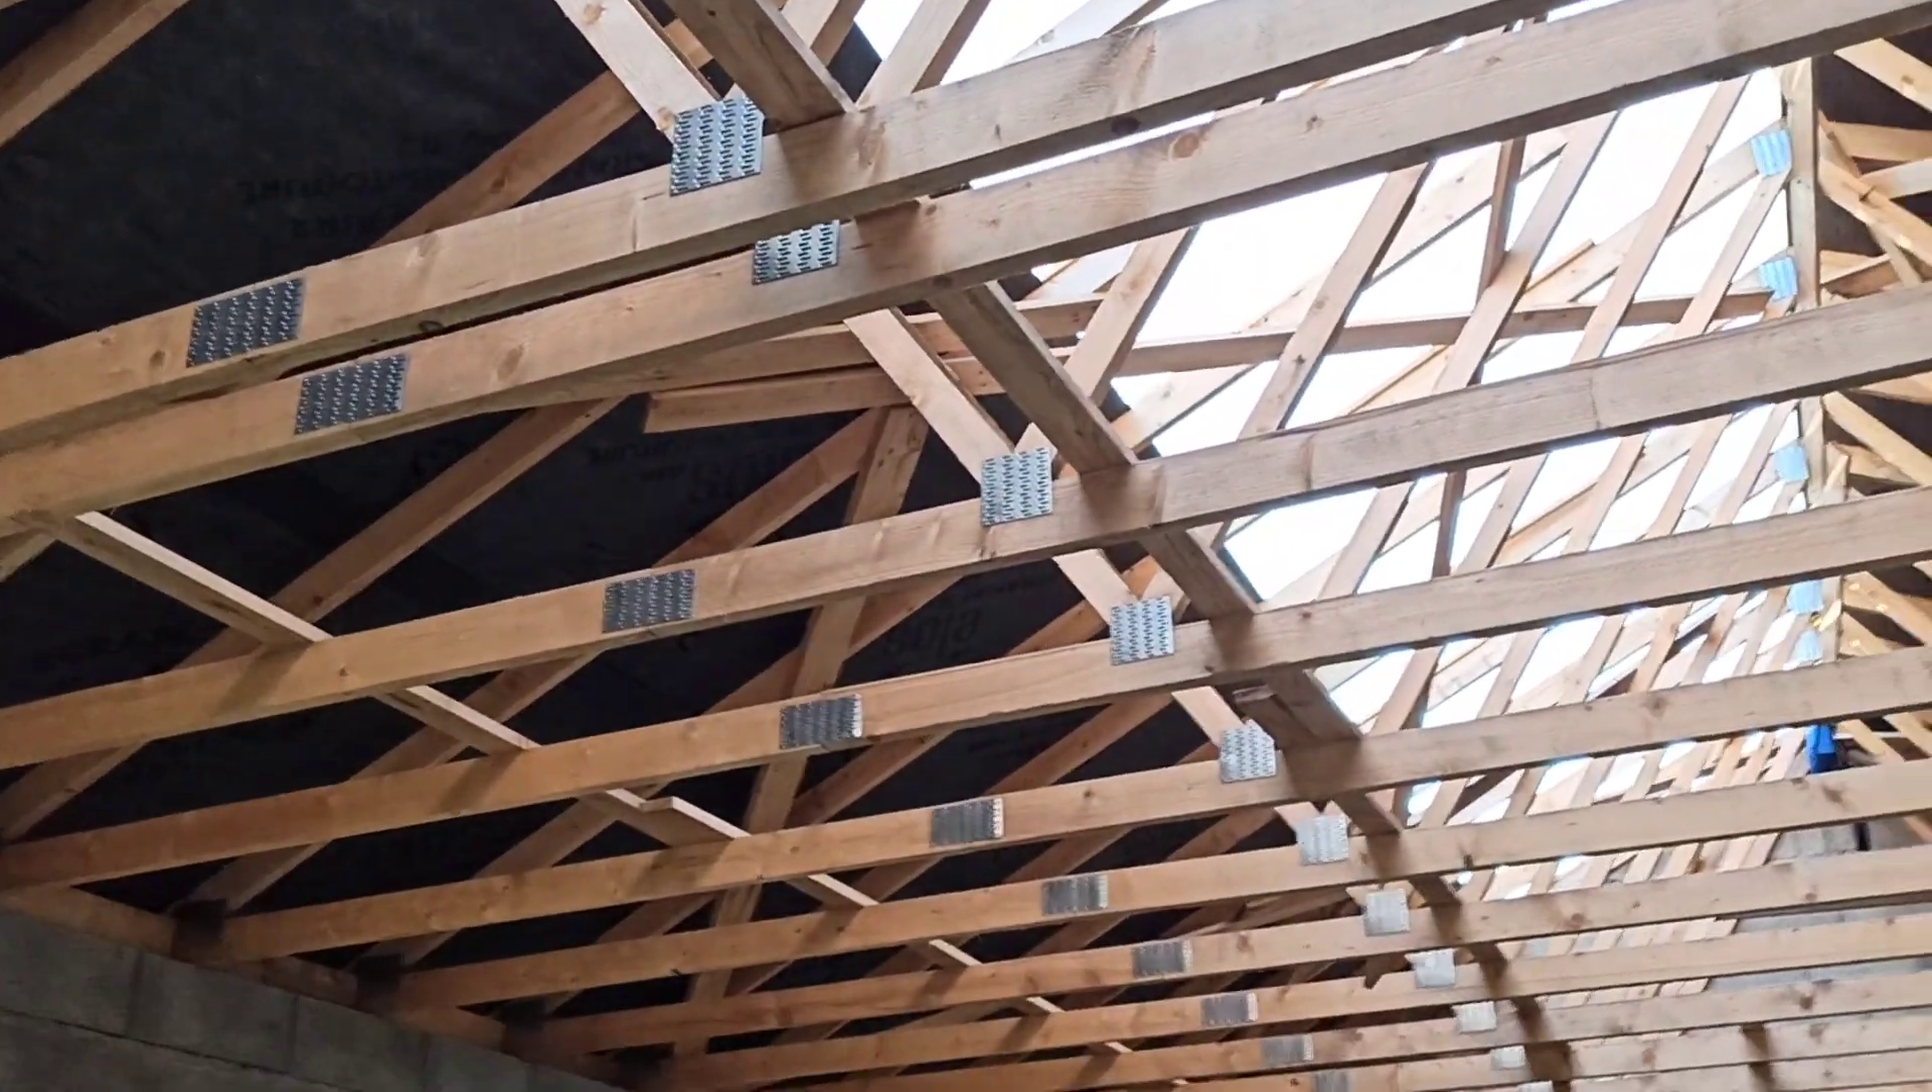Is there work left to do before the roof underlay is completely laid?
Yes.